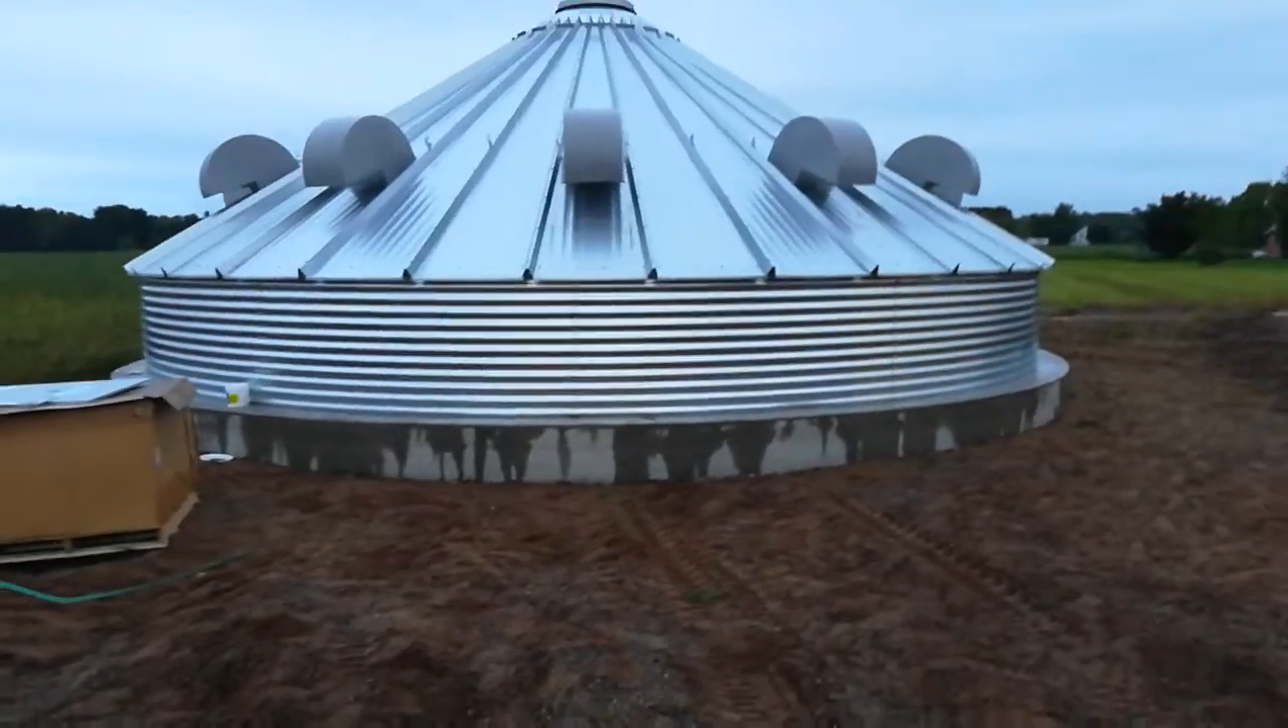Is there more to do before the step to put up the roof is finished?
No.